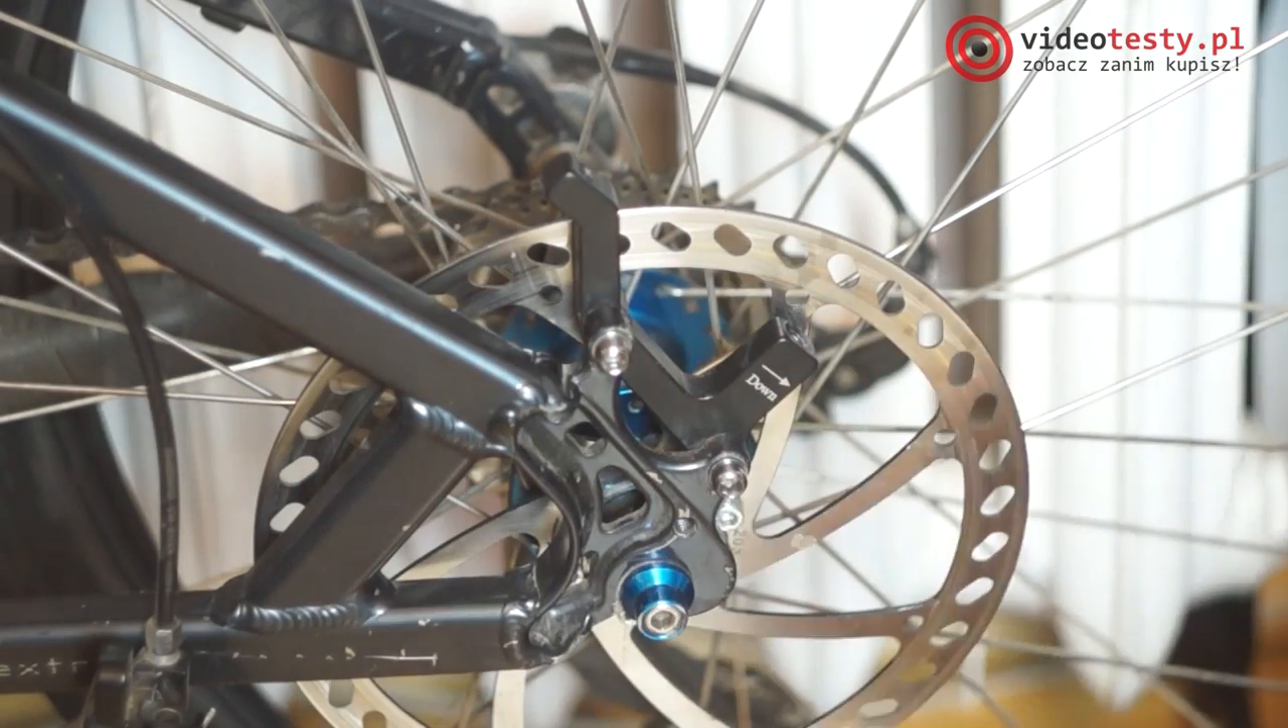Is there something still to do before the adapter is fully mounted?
No.